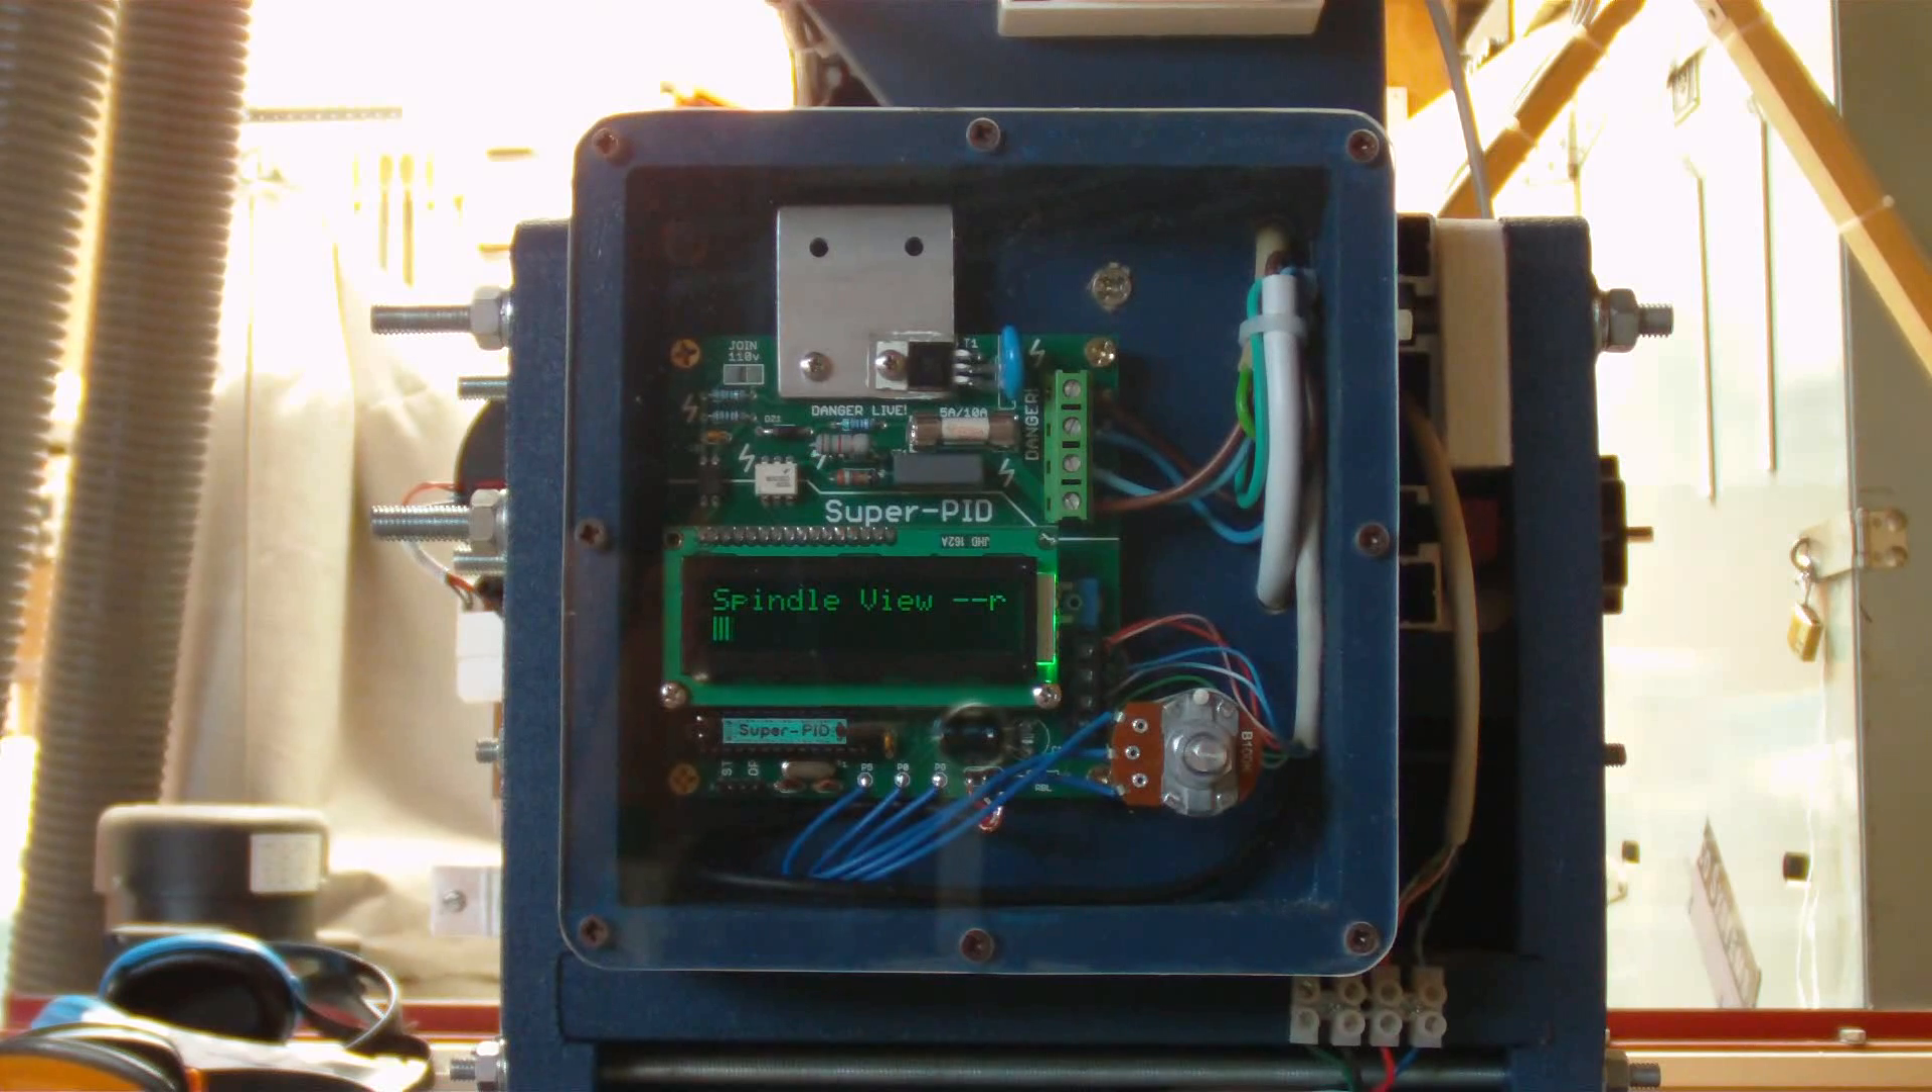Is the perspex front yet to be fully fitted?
No.